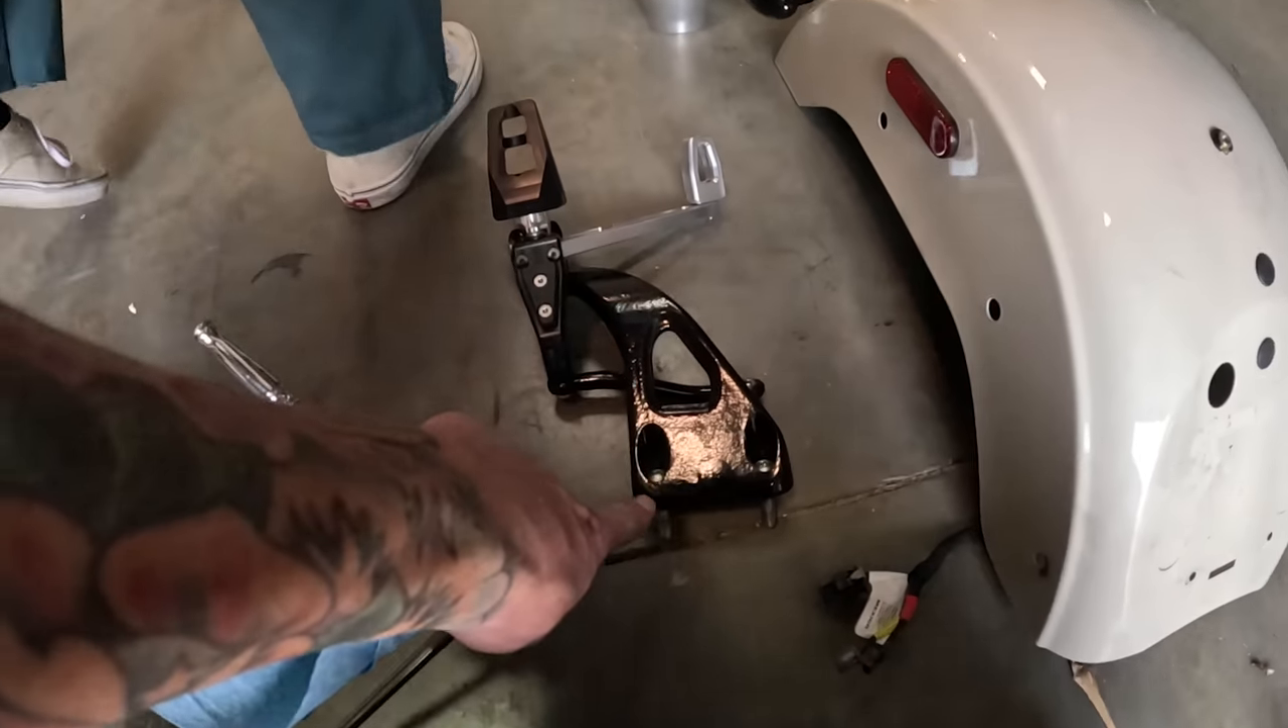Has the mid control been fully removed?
Yes.